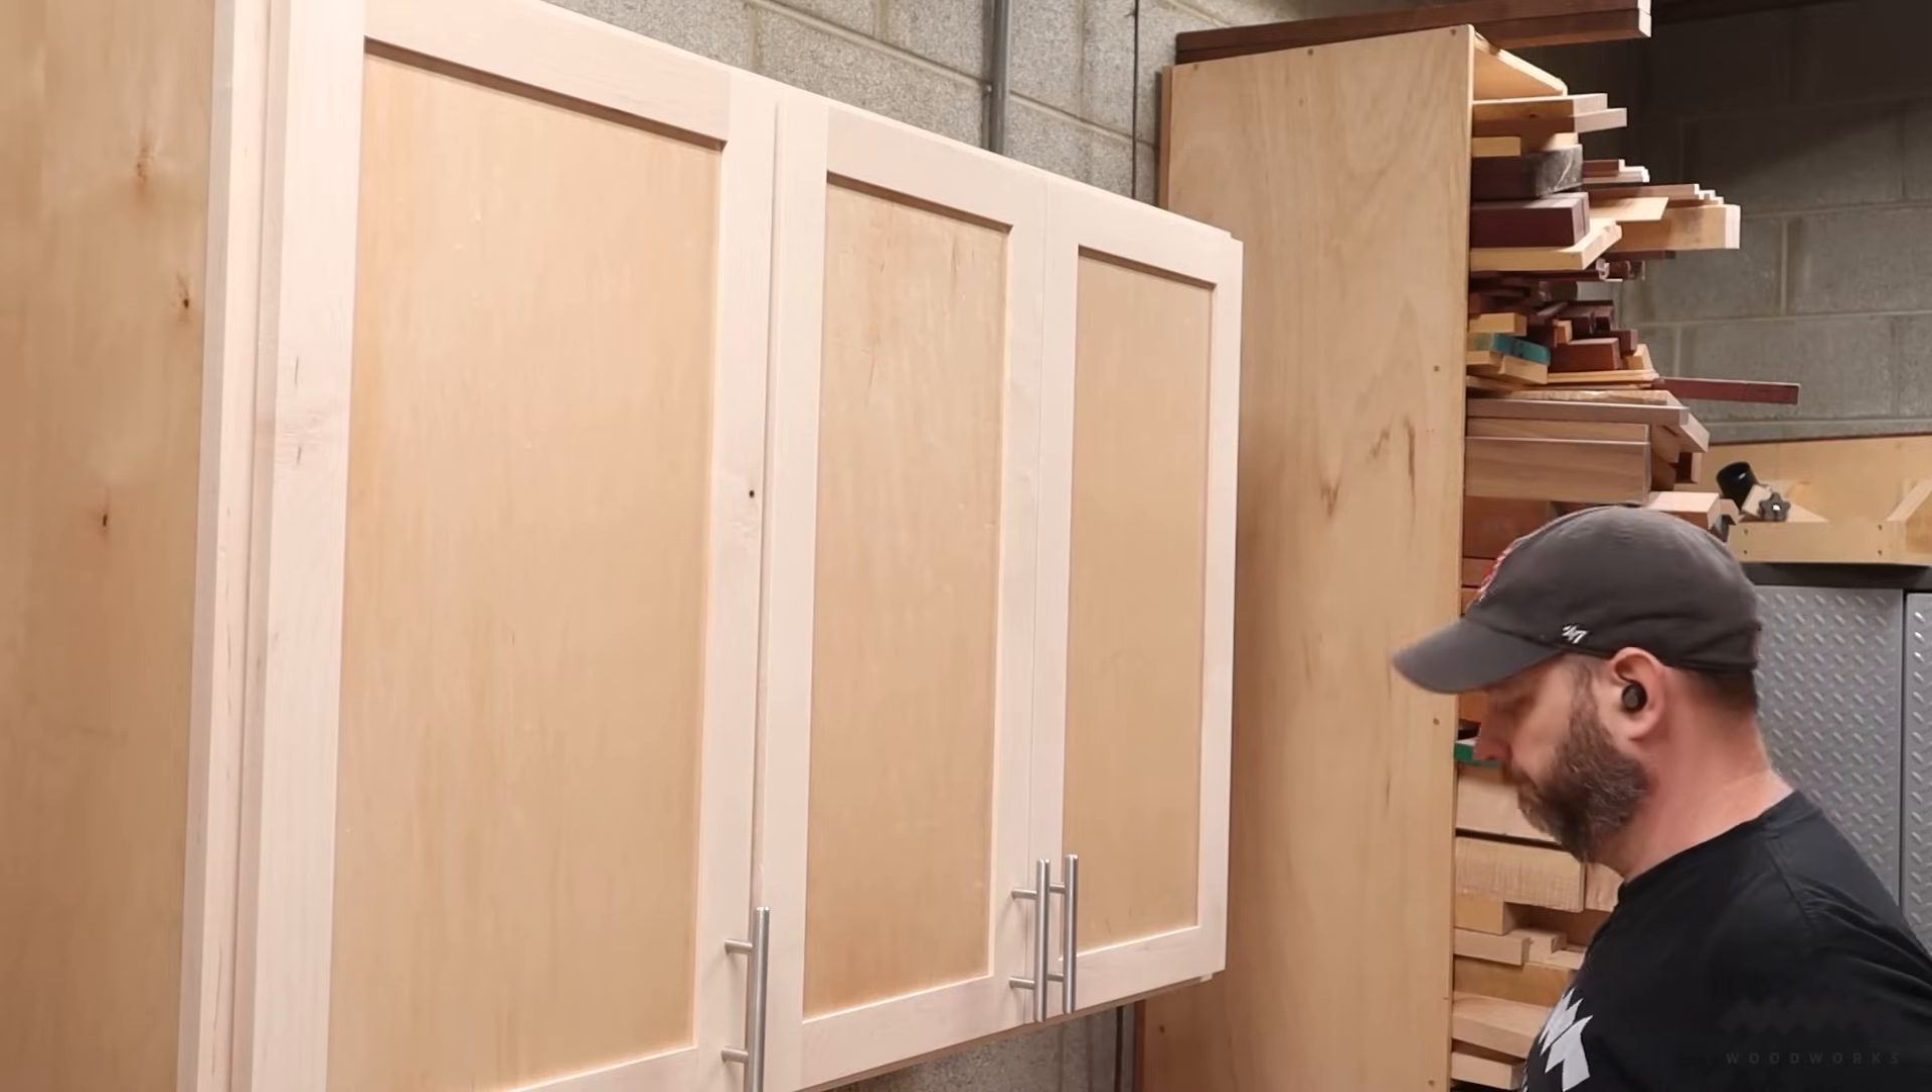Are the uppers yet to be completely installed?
No.